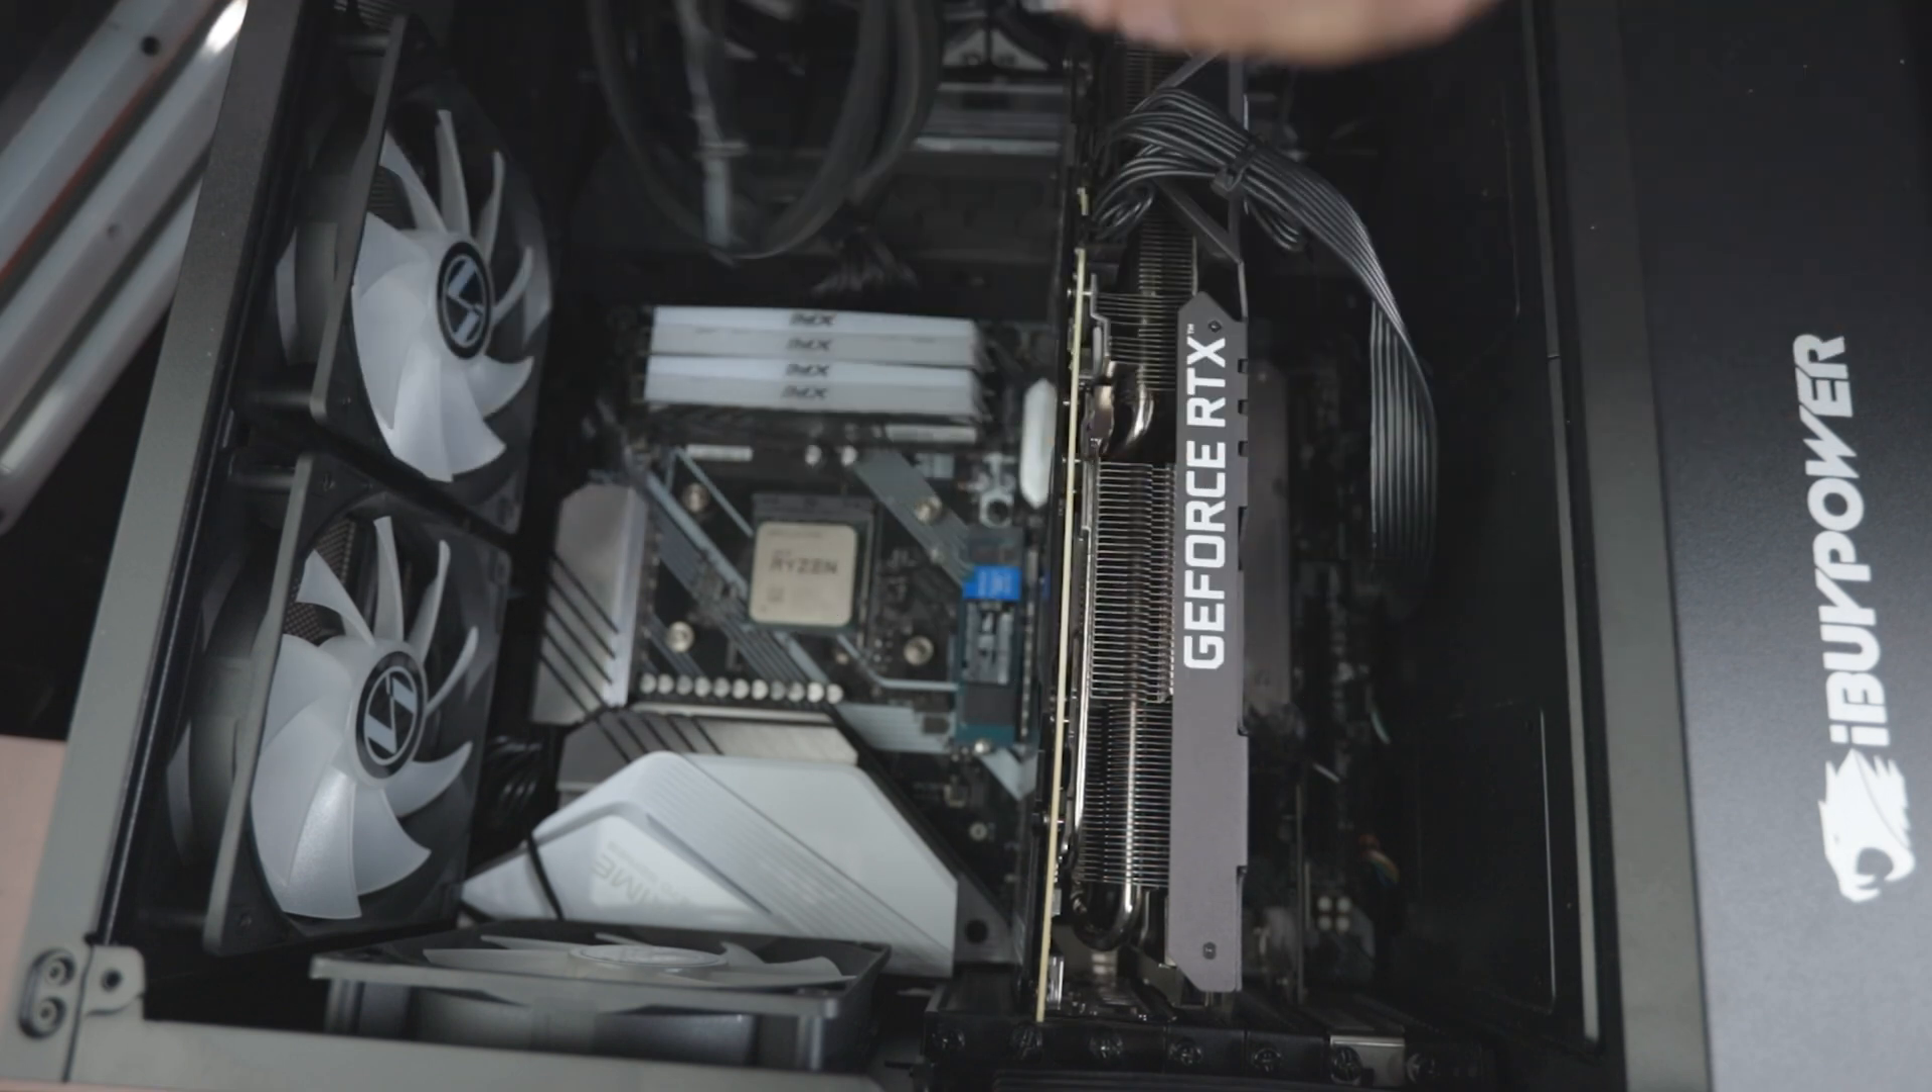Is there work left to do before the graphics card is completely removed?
Yes.